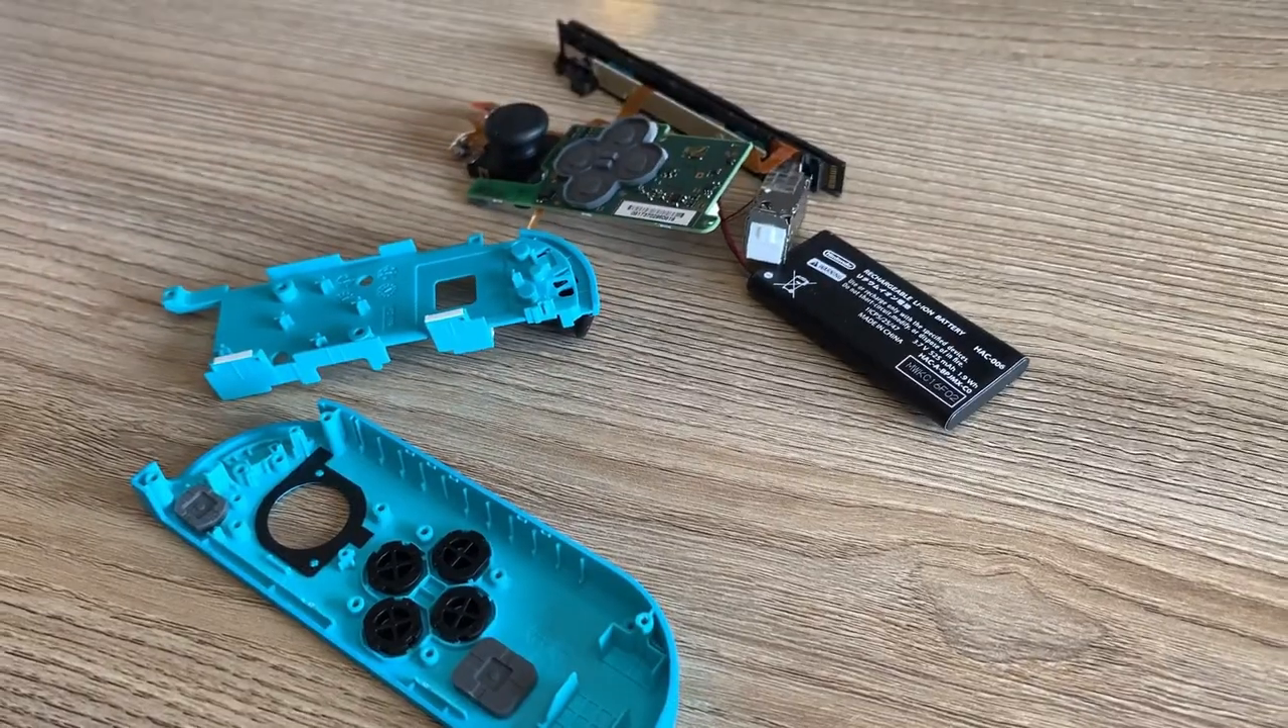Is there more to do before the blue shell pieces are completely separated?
No.